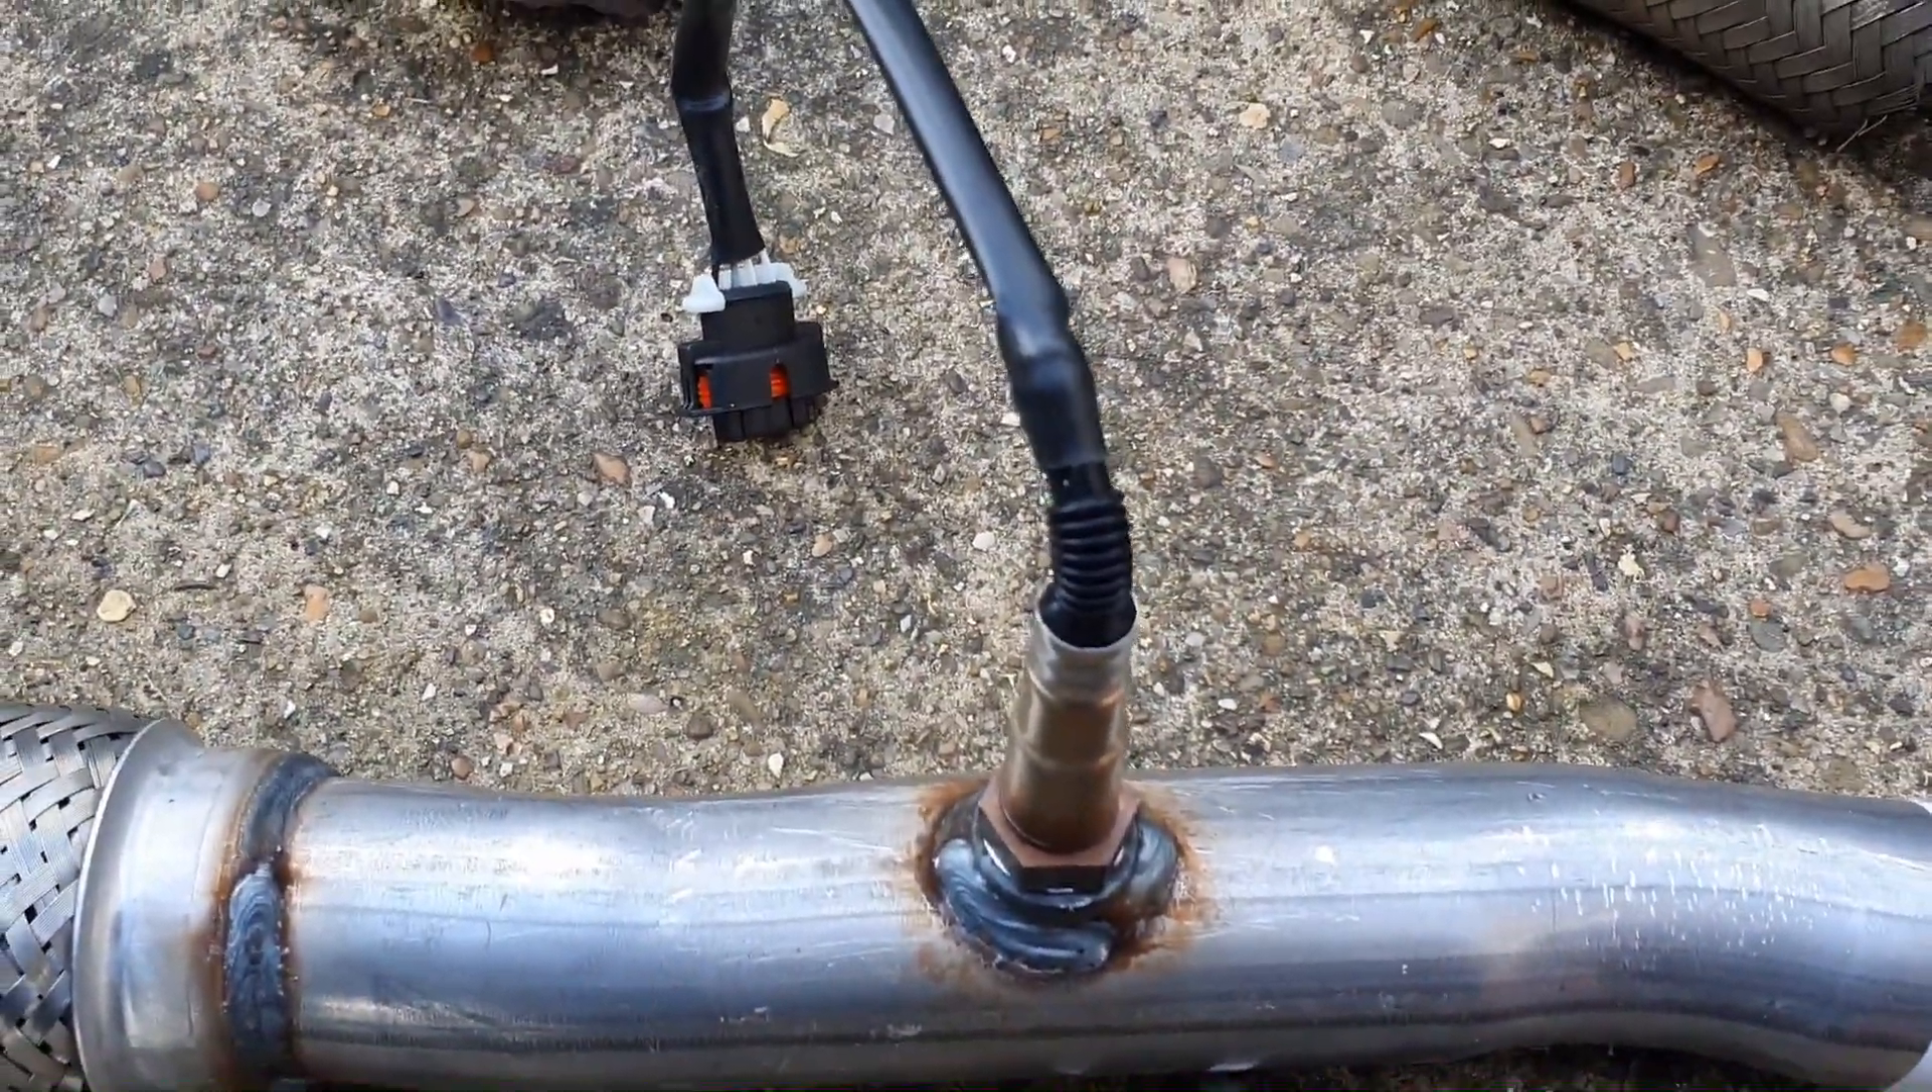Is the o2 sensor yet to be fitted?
No.